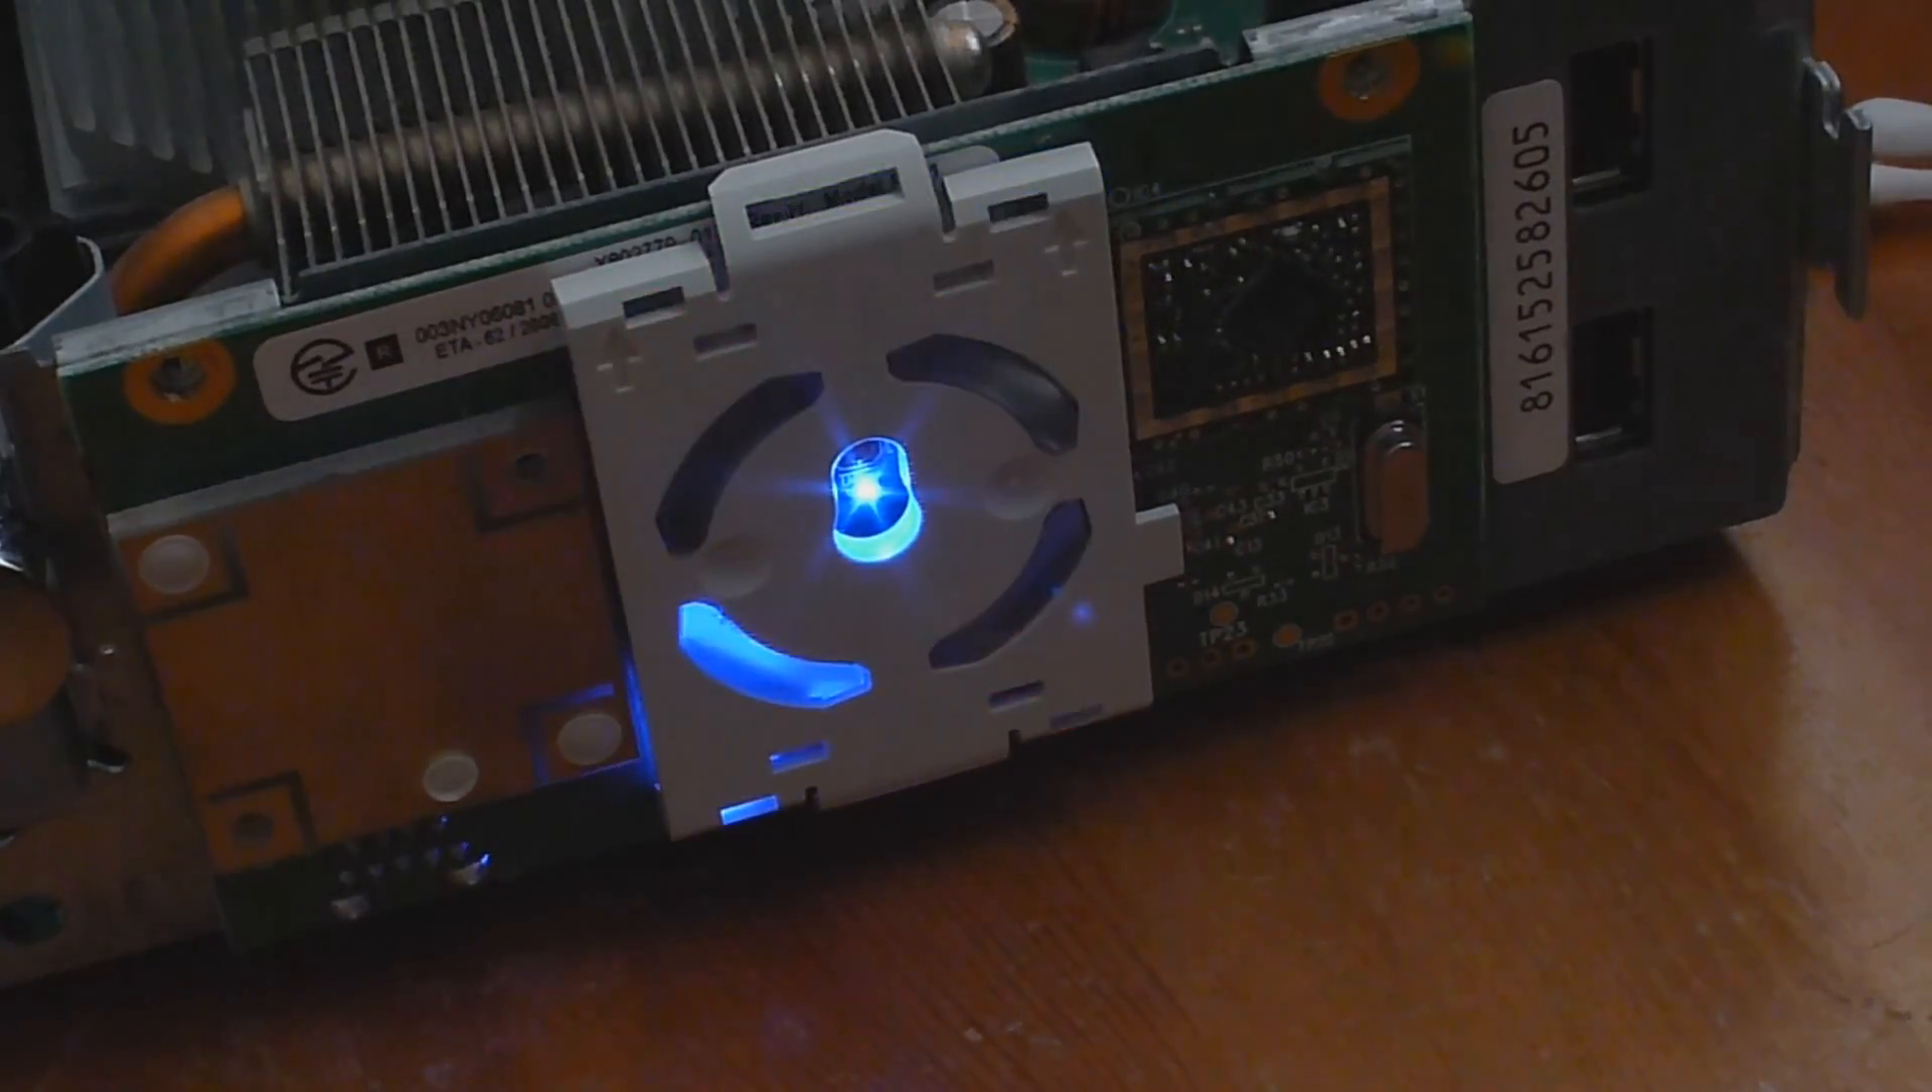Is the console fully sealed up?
No.